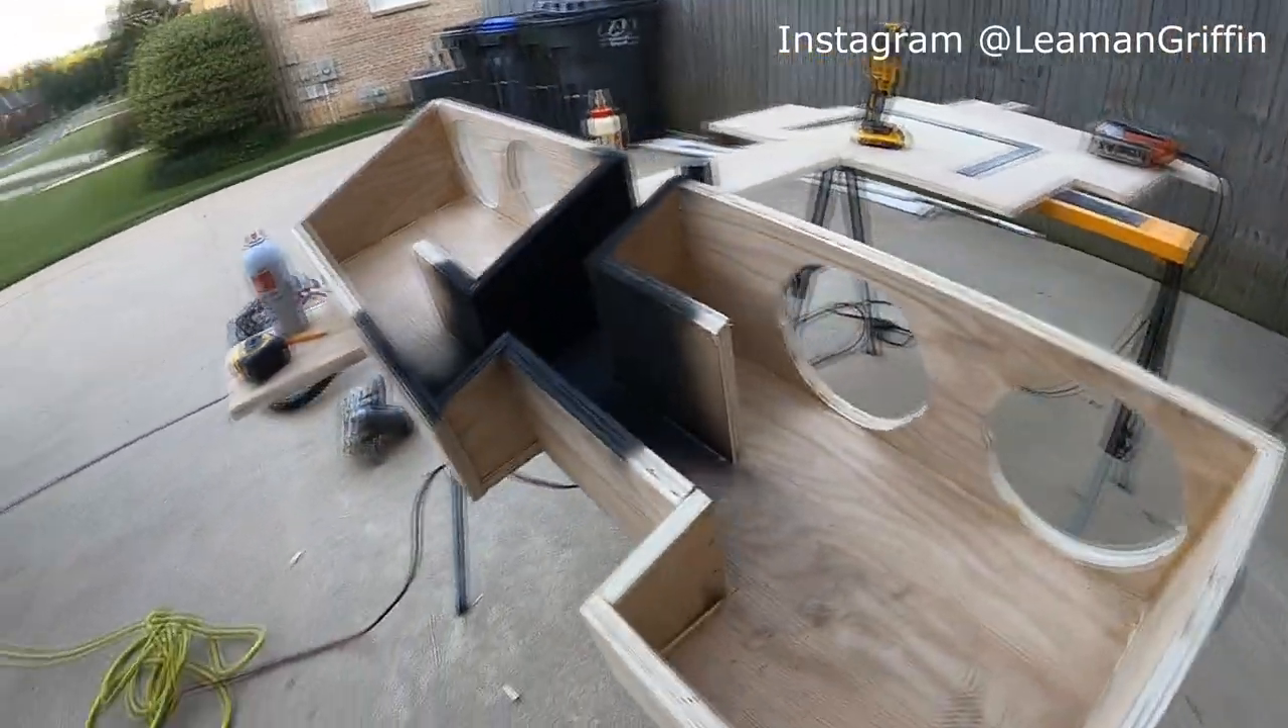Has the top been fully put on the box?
No.